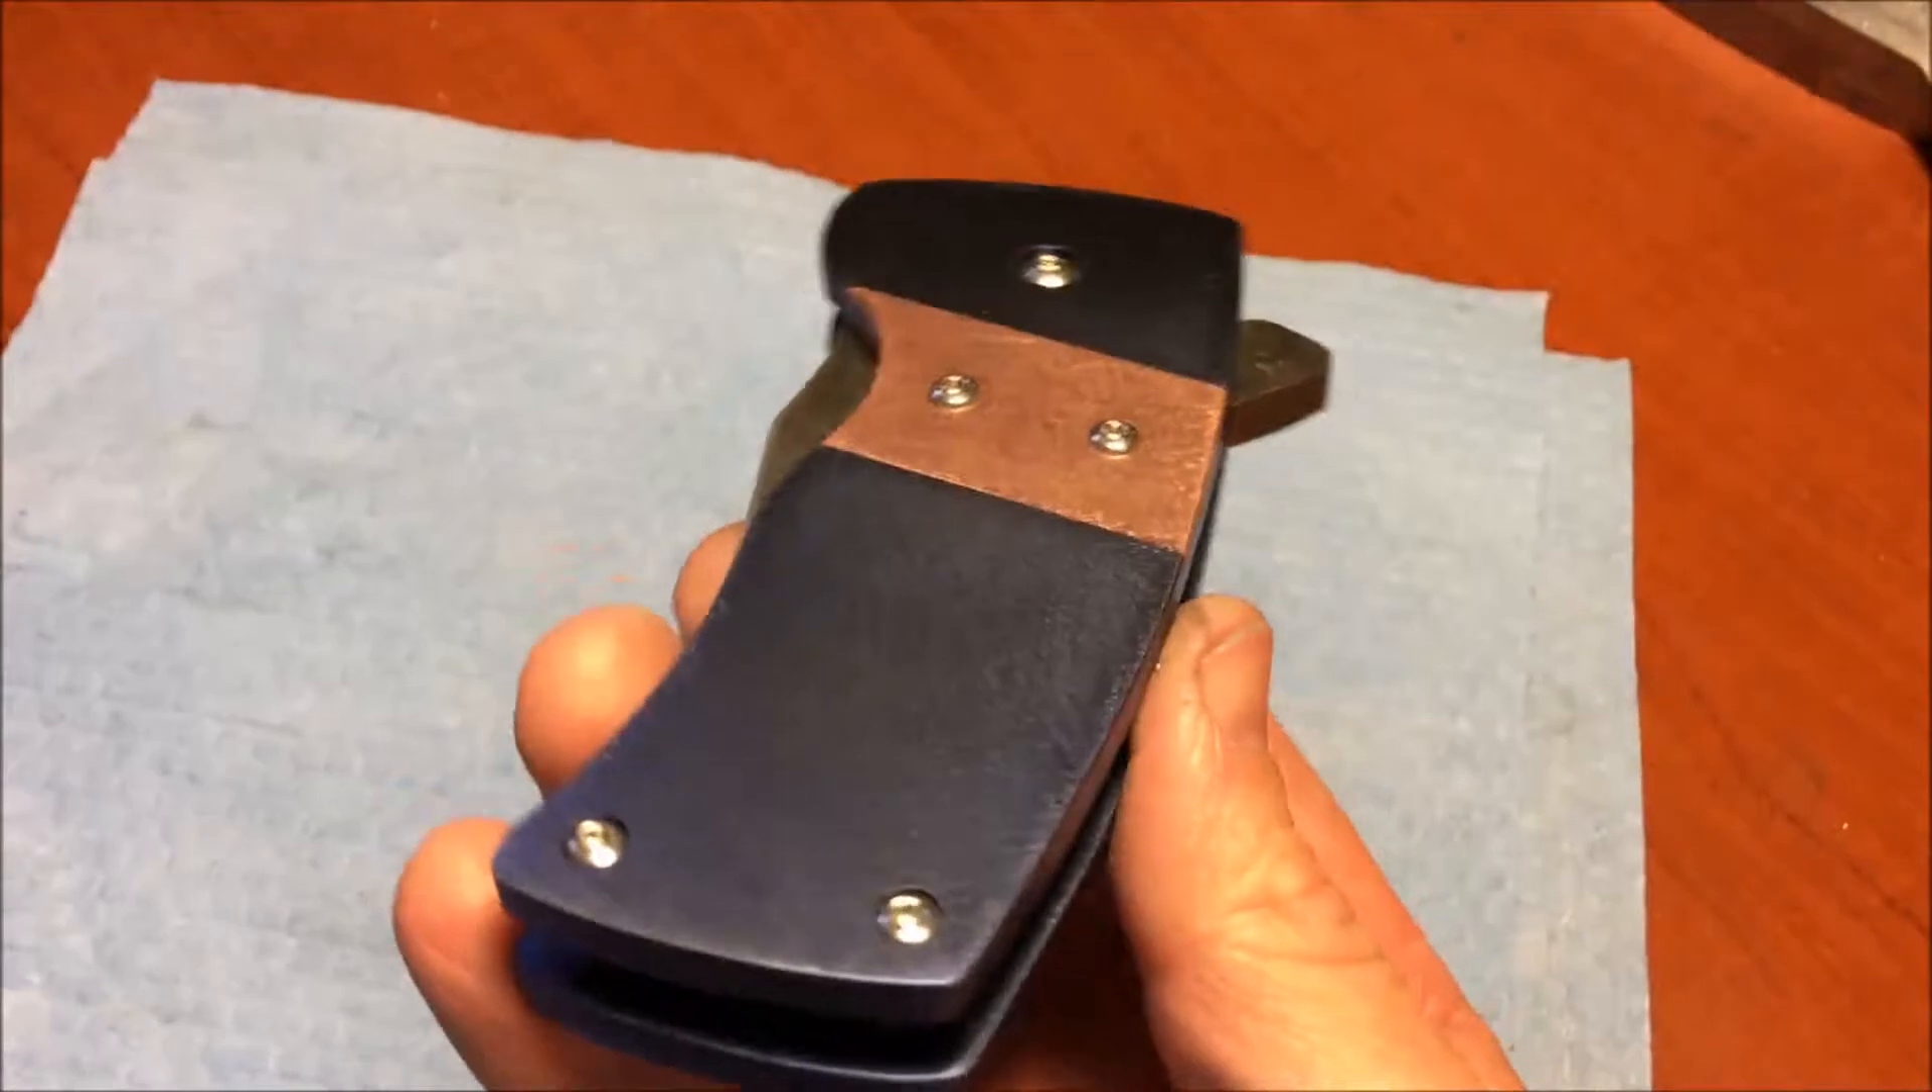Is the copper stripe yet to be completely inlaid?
No.